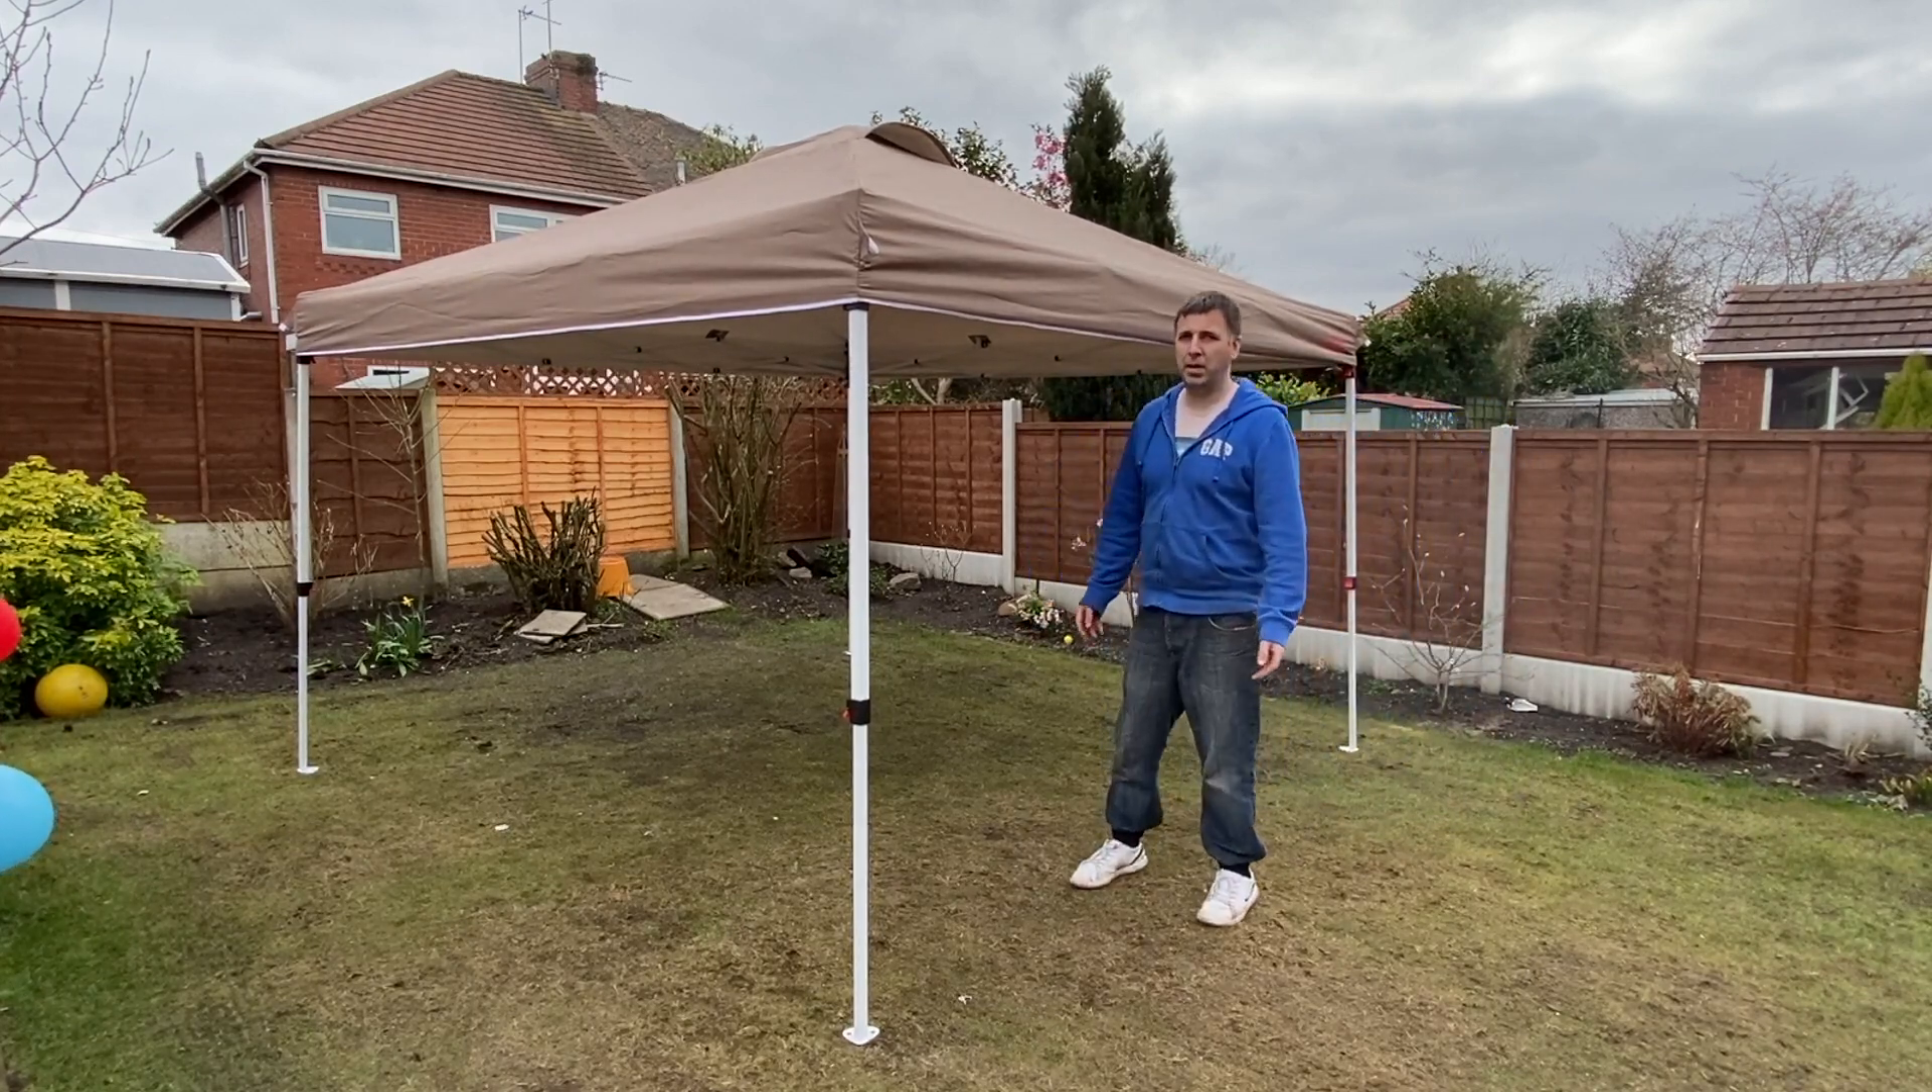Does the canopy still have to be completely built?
No.